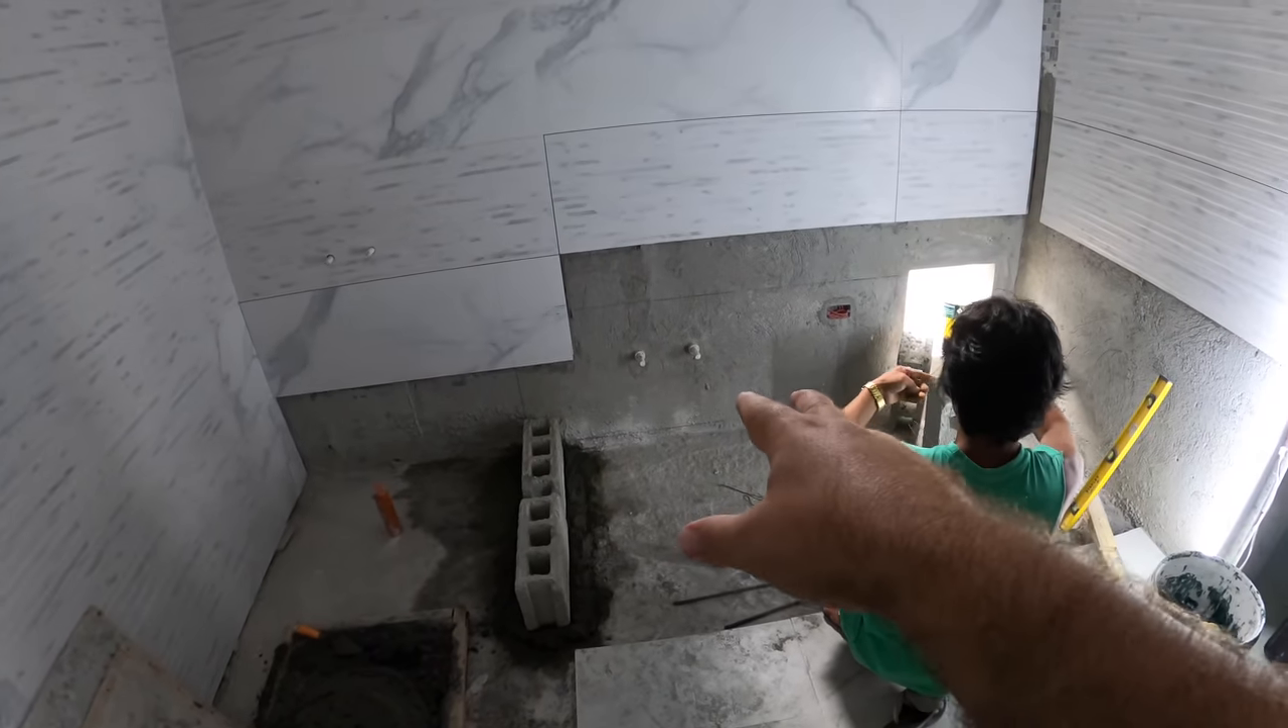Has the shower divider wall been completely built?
No.